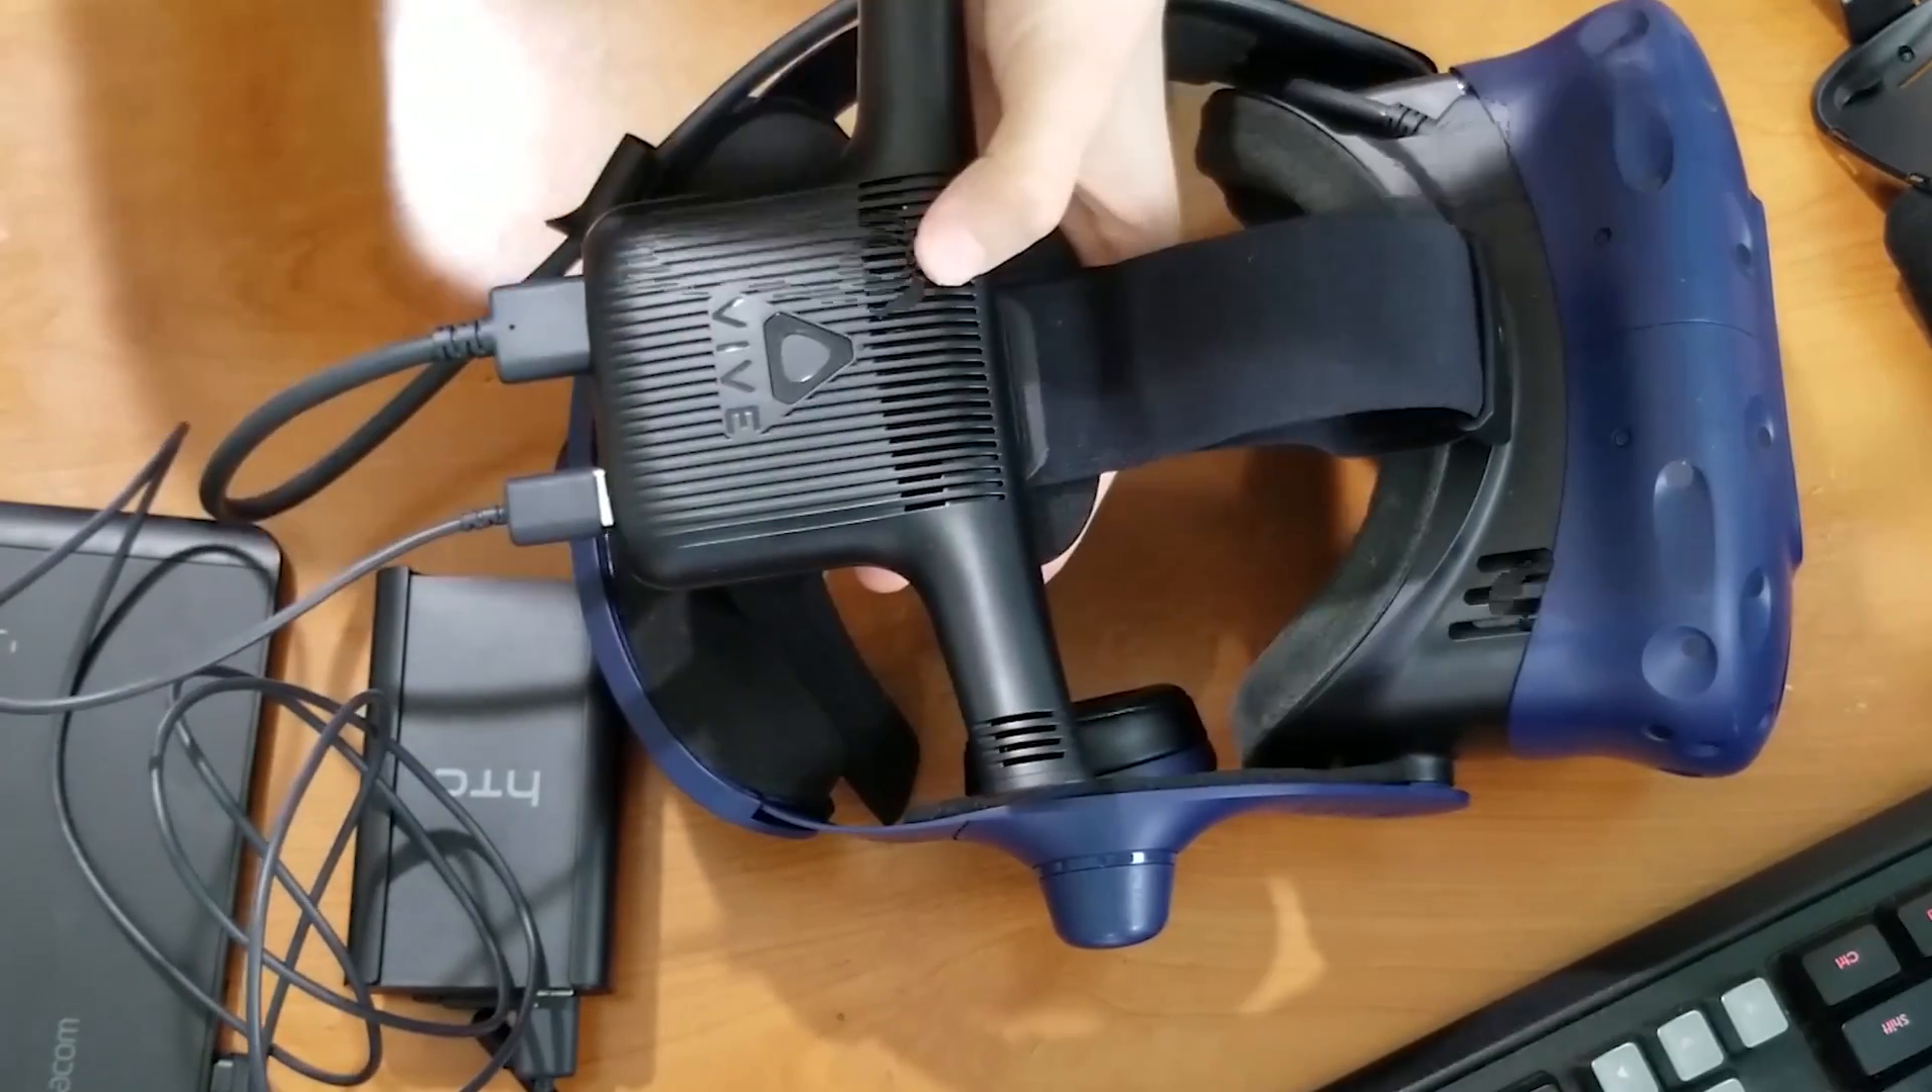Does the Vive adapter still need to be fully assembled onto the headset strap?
No.